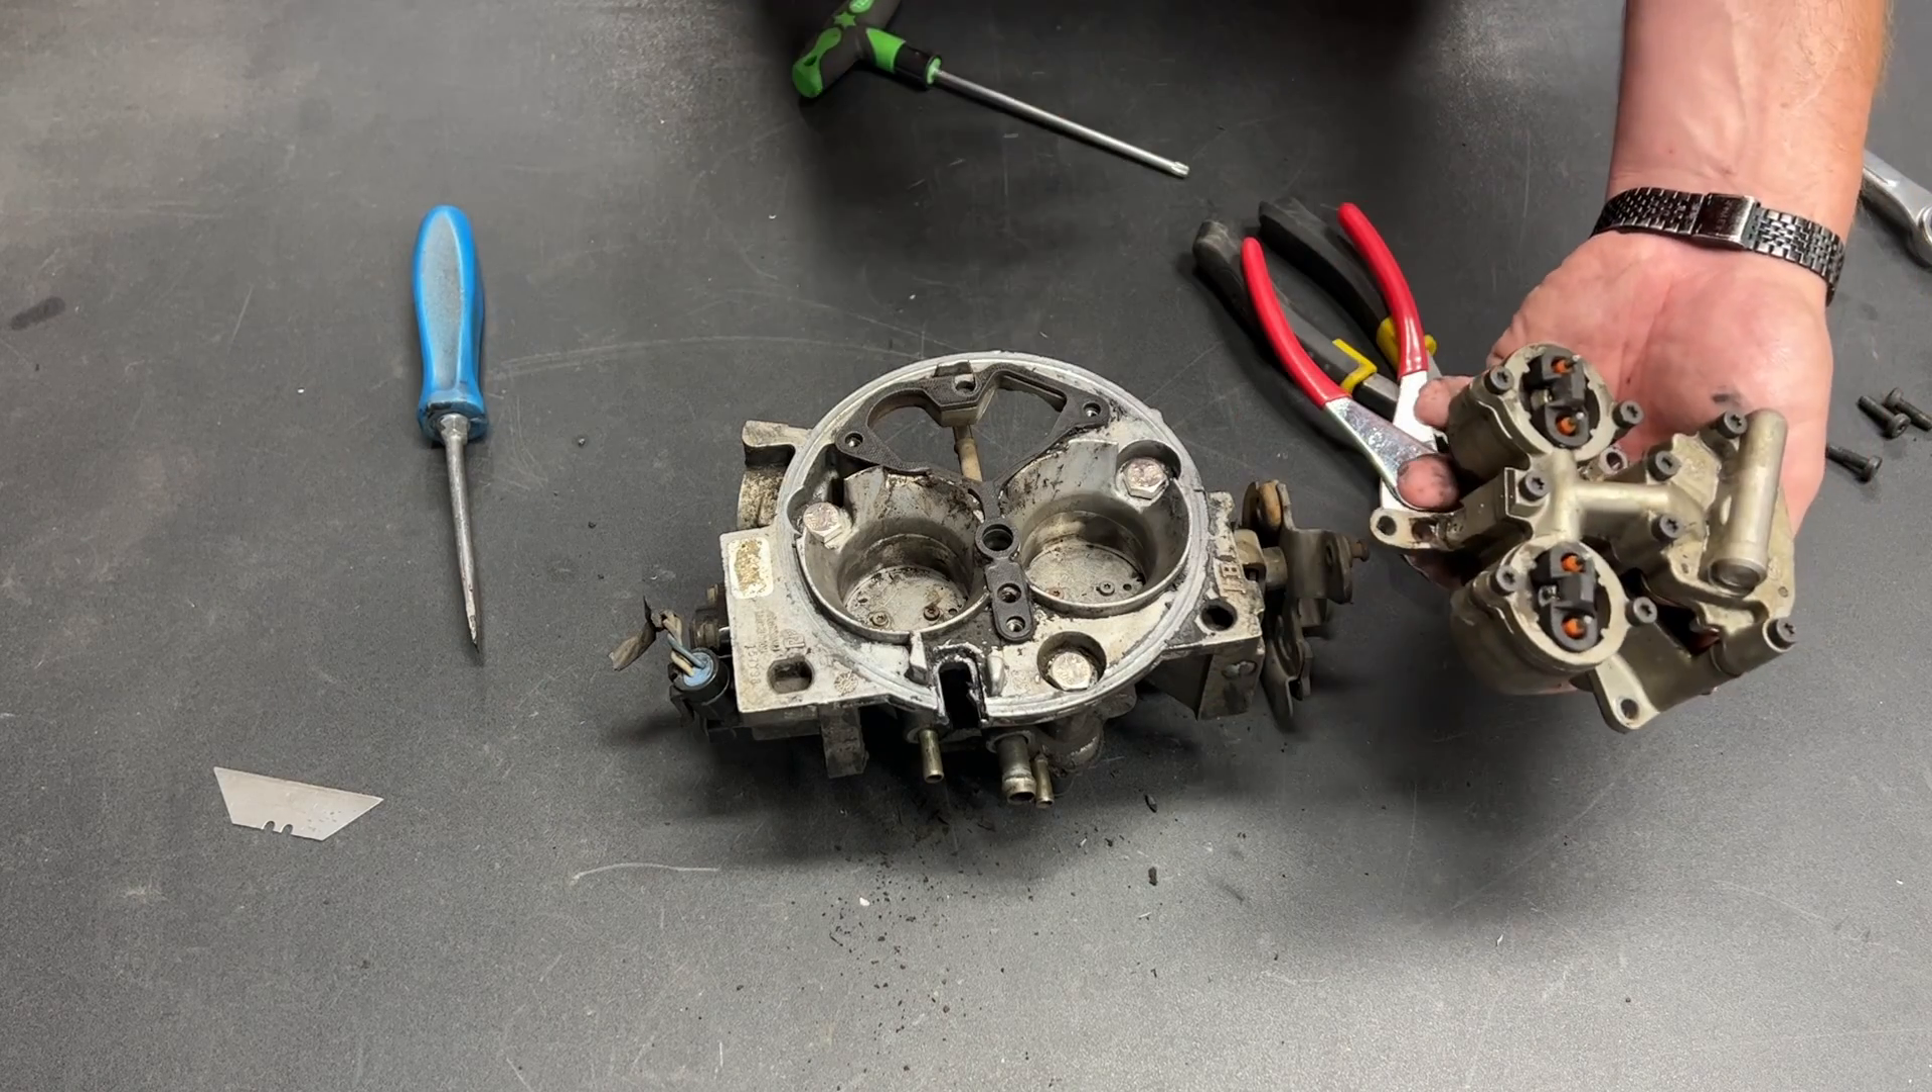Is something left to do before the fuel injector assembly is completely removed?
No.